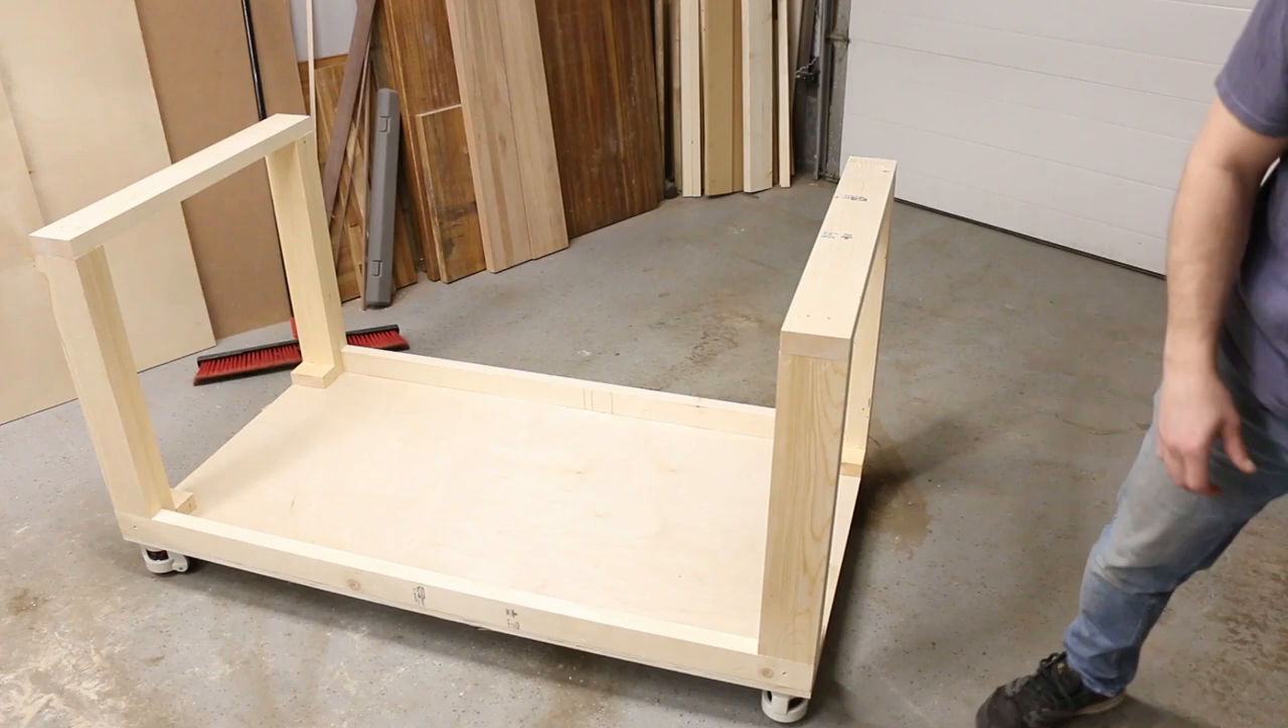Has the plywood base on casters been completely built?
Yes.